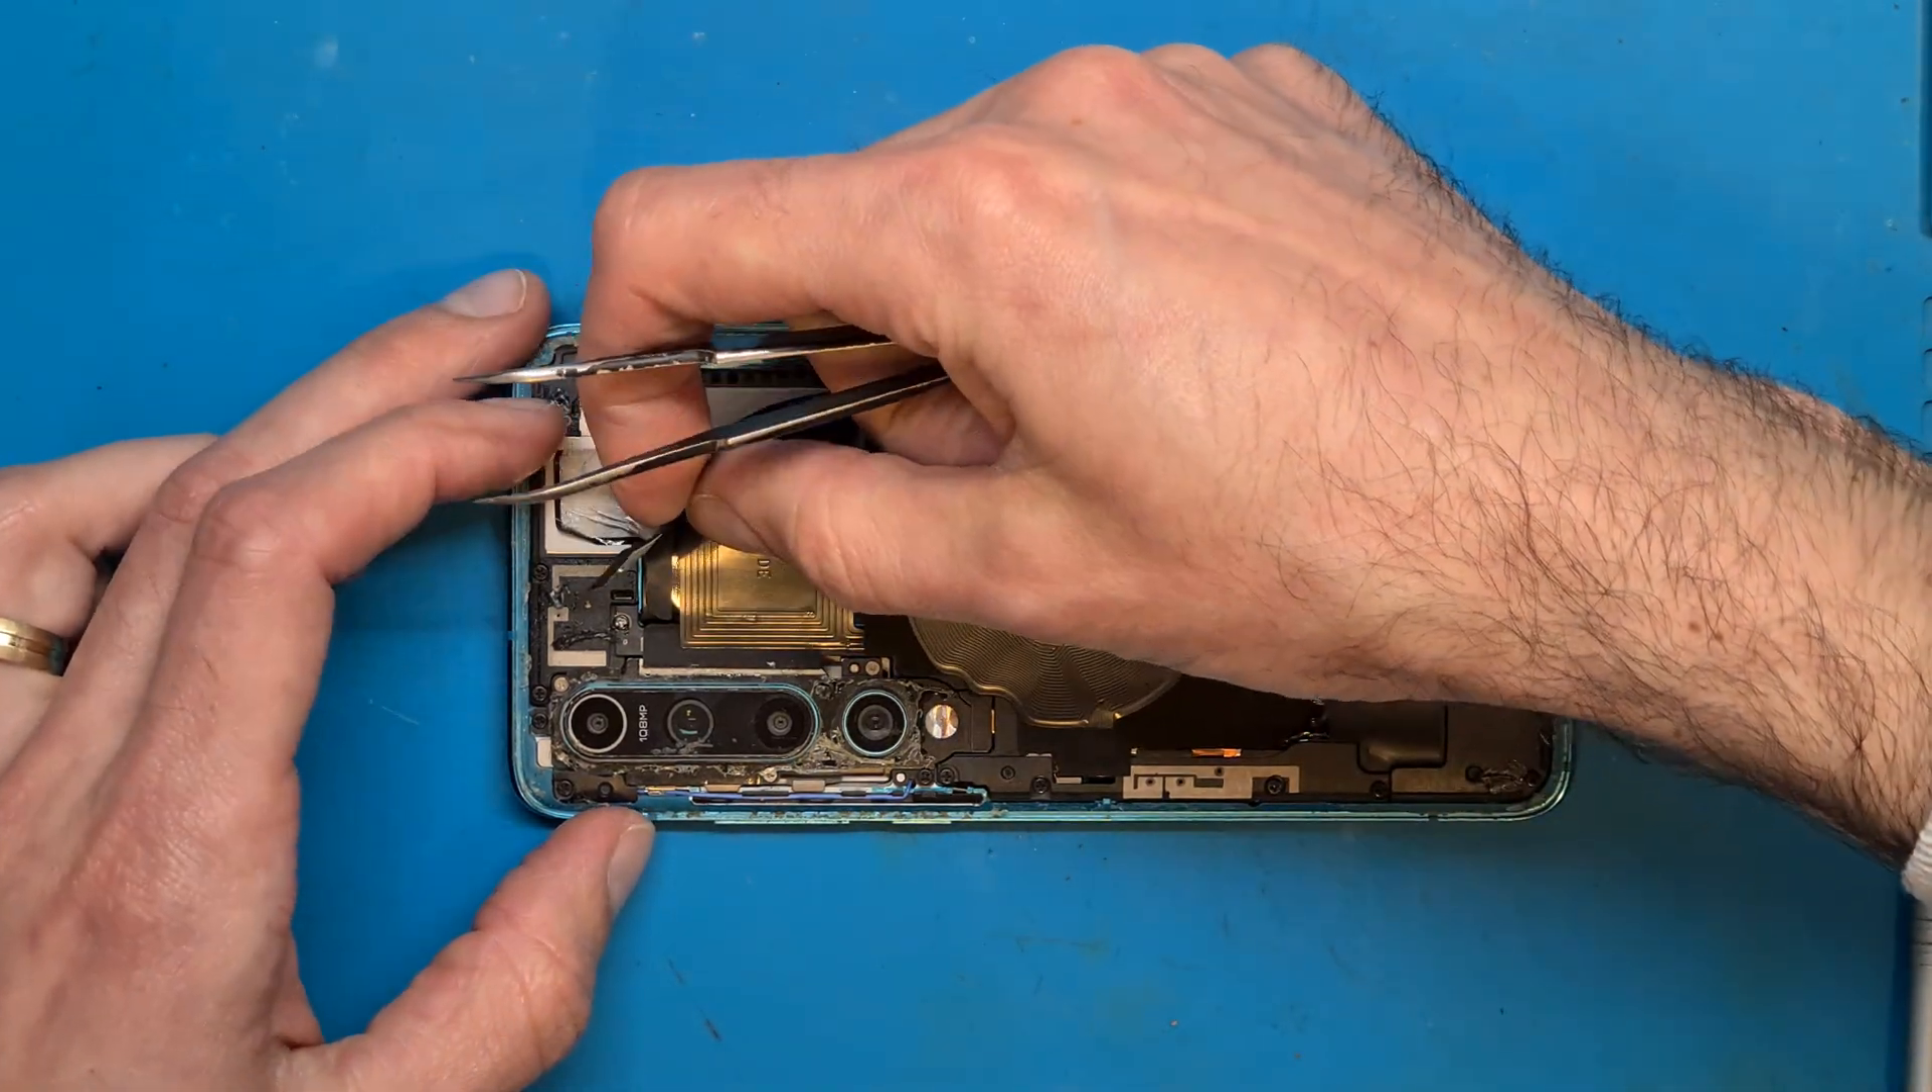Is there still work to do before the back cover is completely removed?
No.